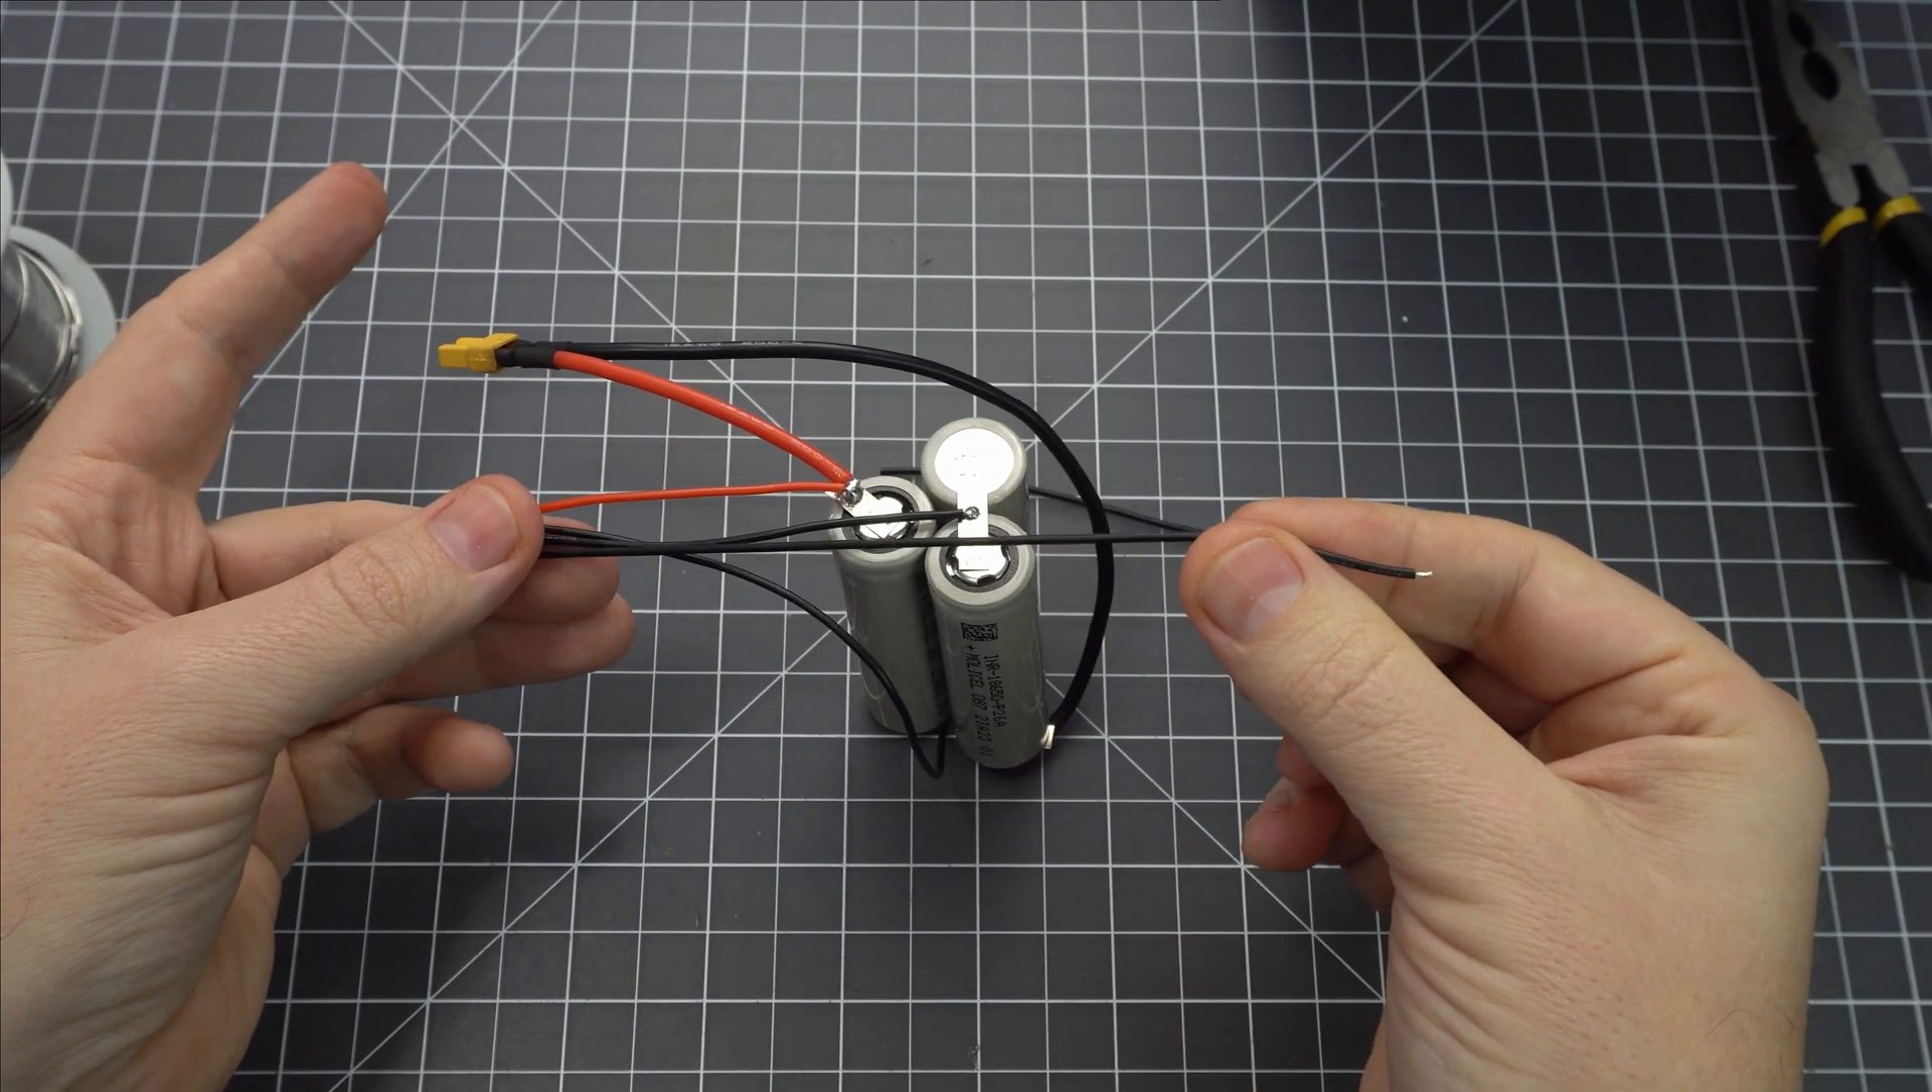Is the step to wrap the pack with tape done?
No.